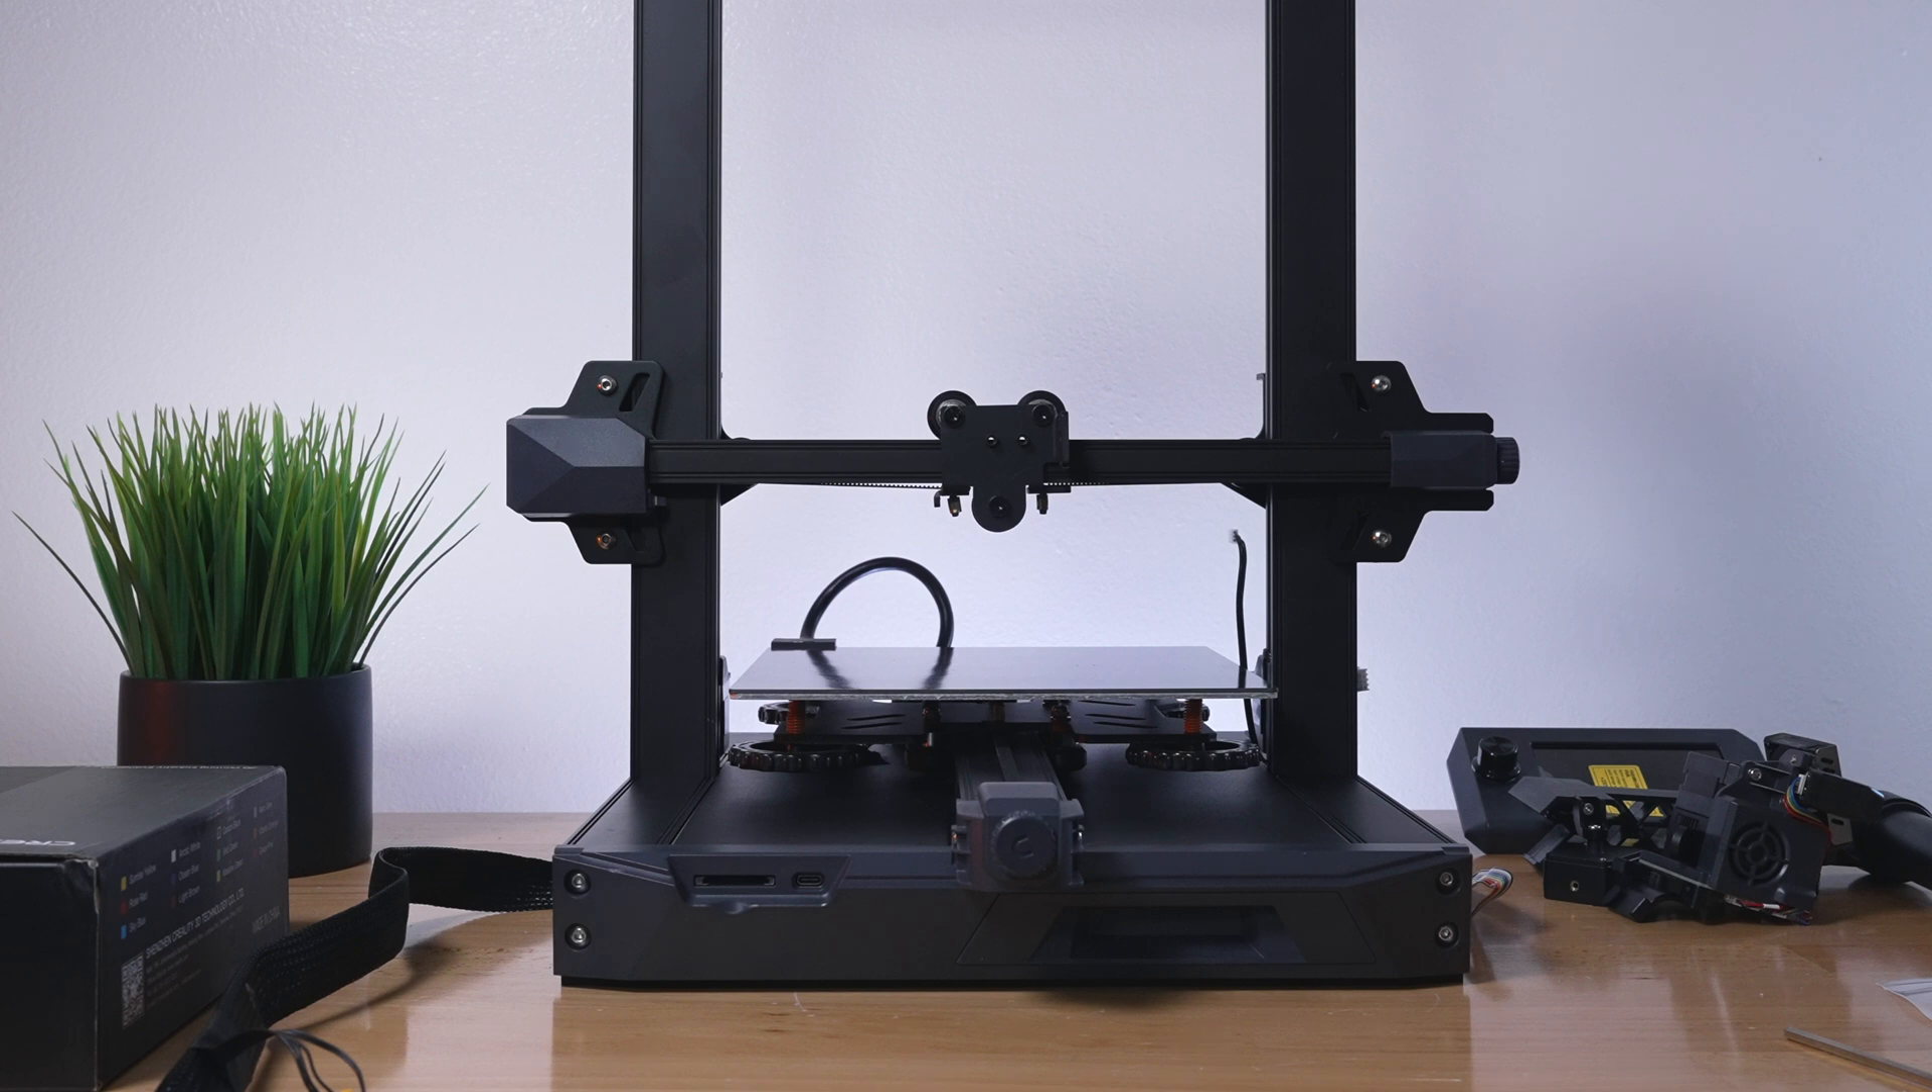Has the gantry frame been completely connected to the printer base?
Yes.